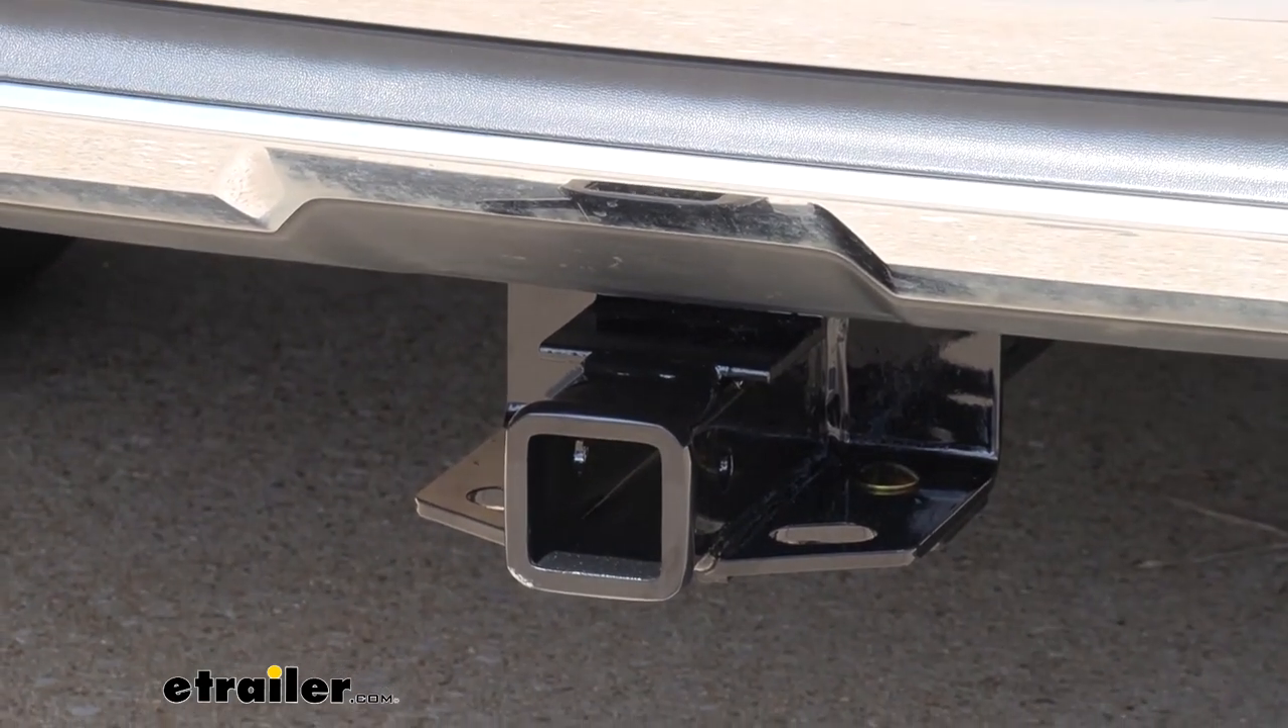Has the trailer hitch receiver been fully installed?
Yes.